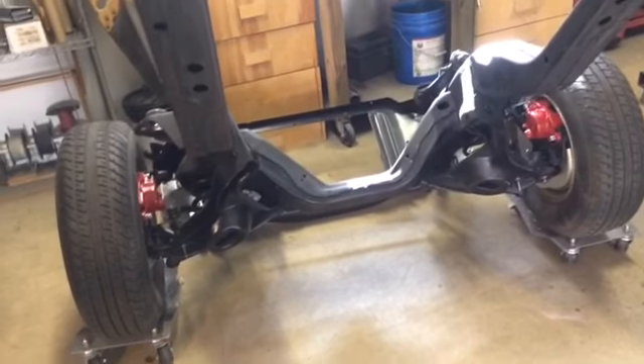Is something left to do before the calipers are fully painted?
No.